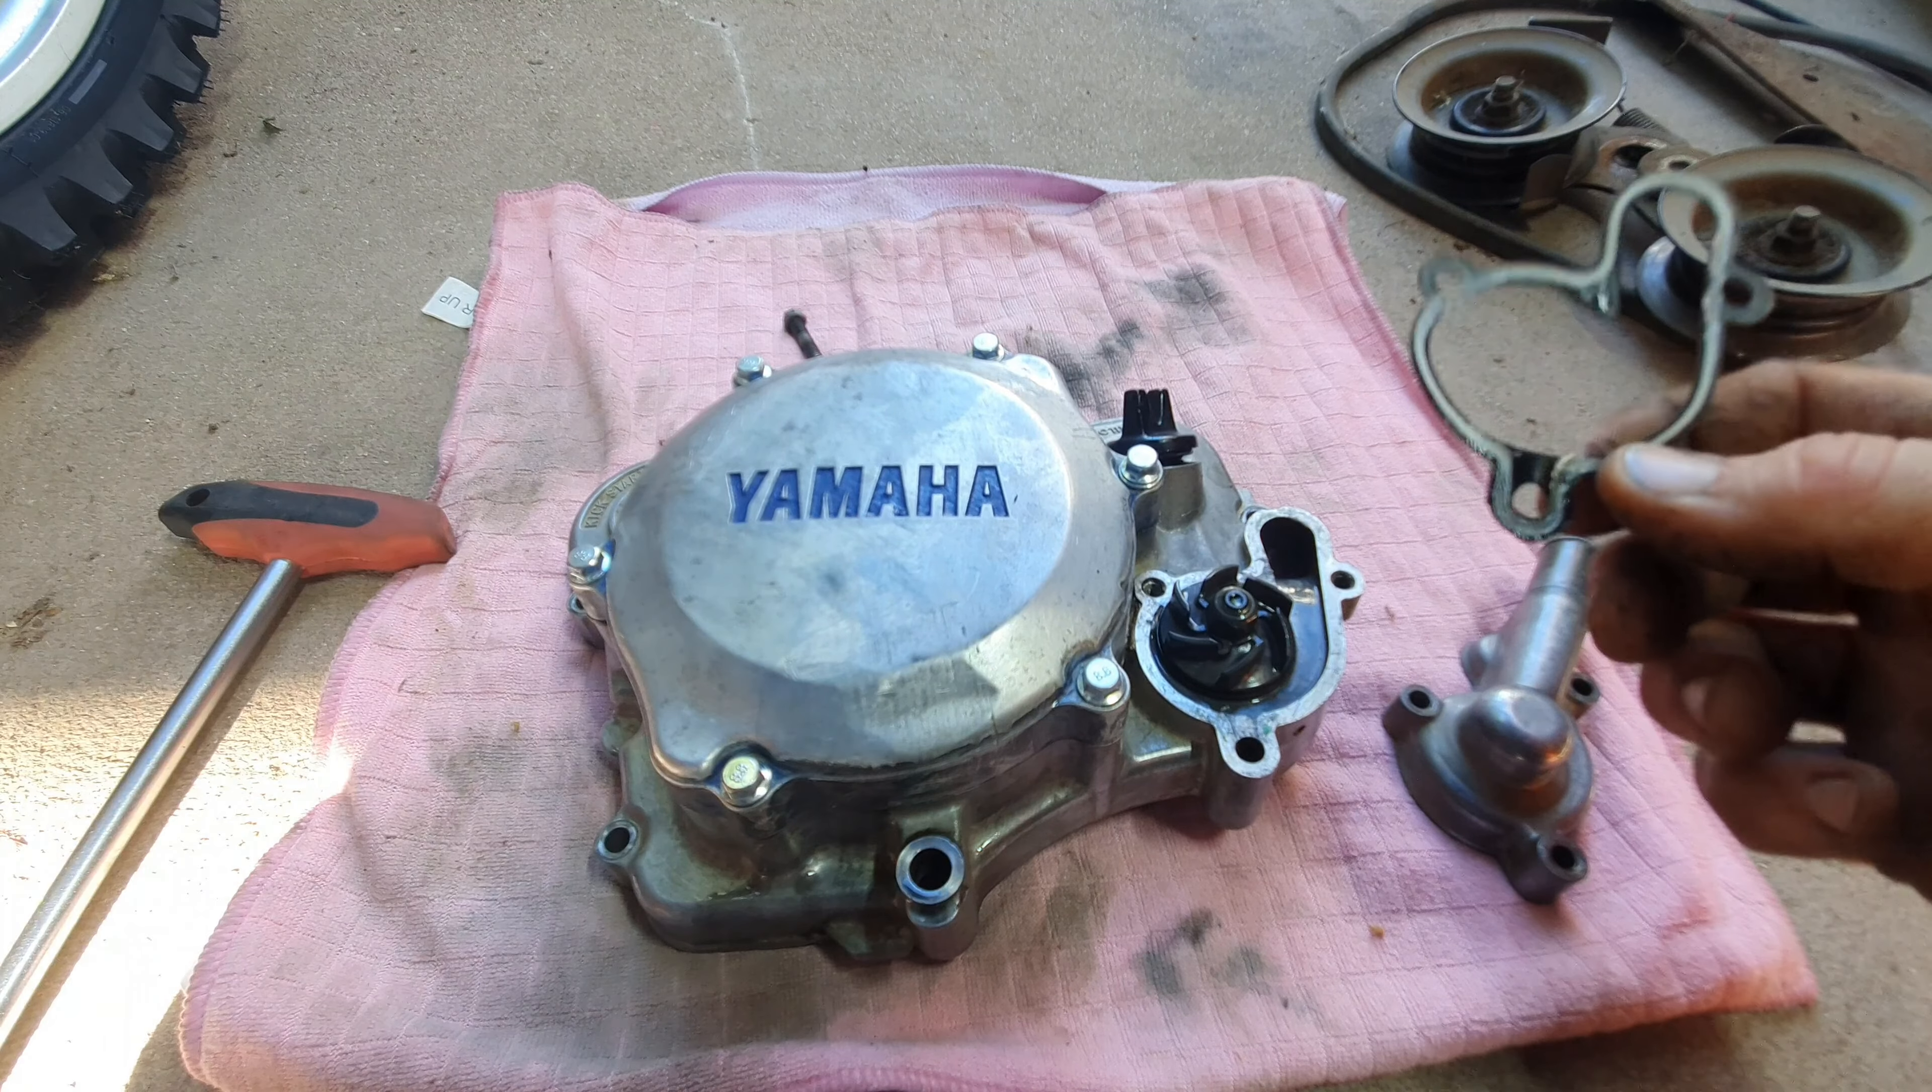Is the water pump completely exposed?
Yes.